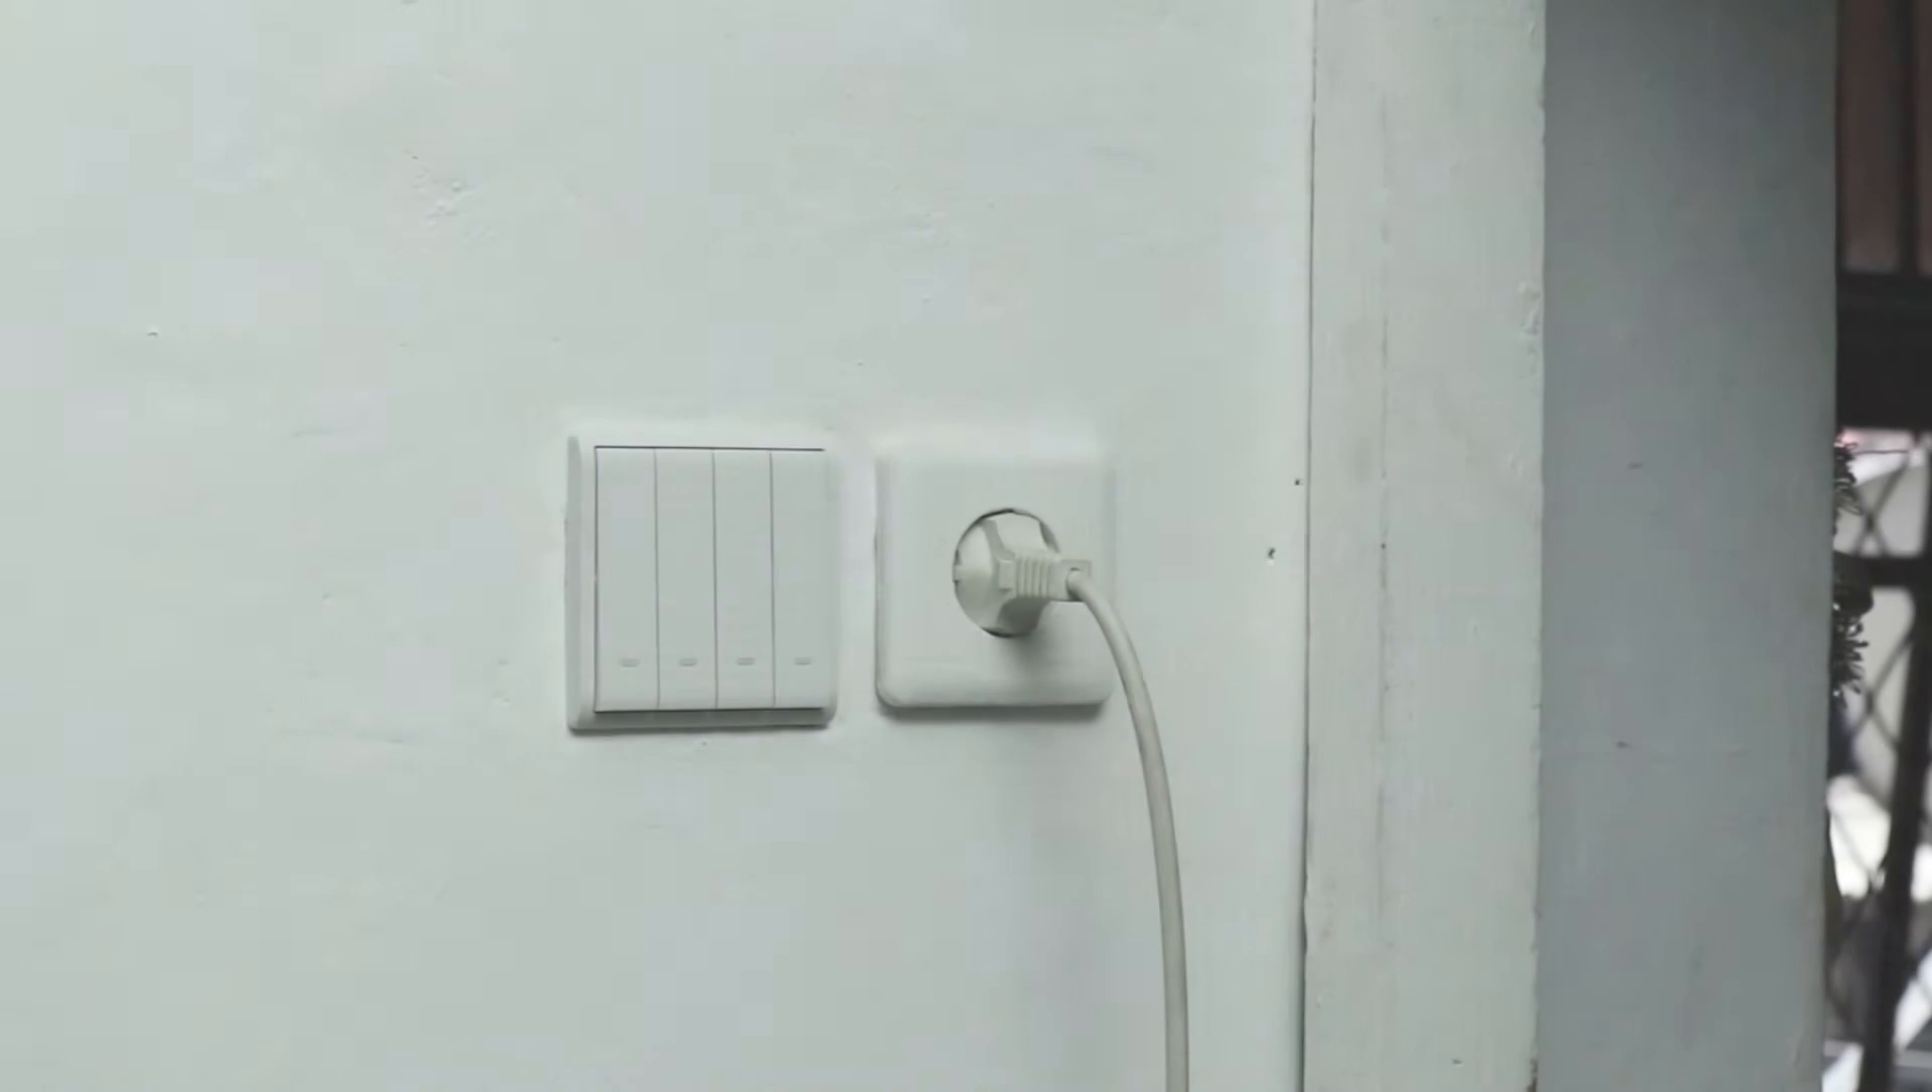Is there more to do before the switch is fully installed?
No.